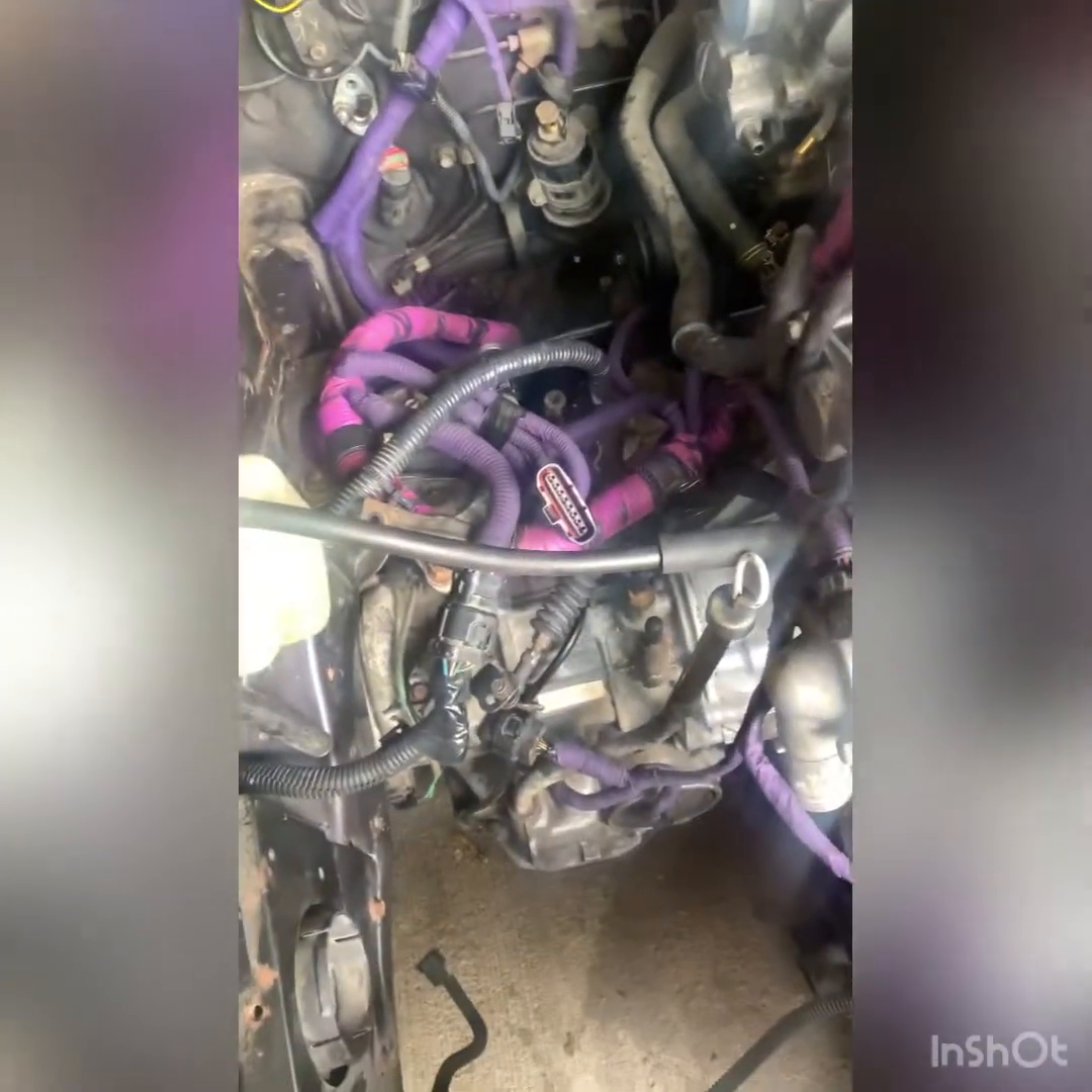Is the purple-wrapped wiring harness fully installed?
No.